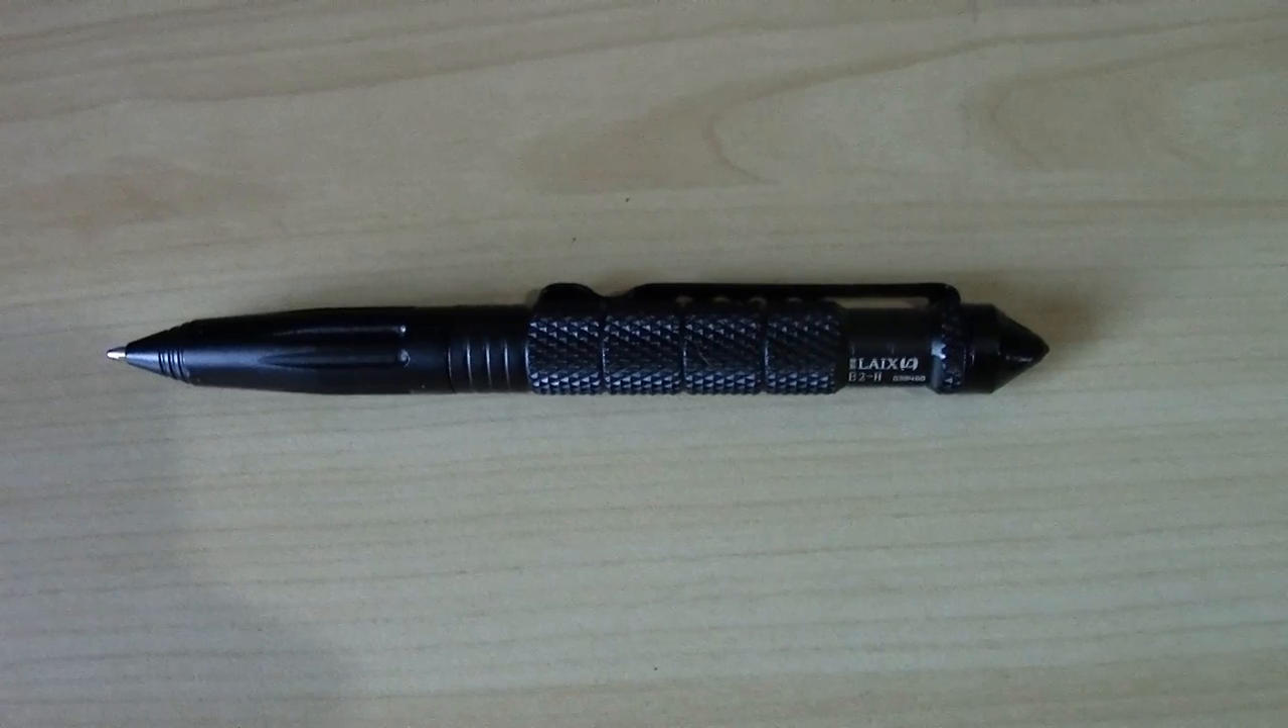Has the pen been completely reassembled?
Yes.